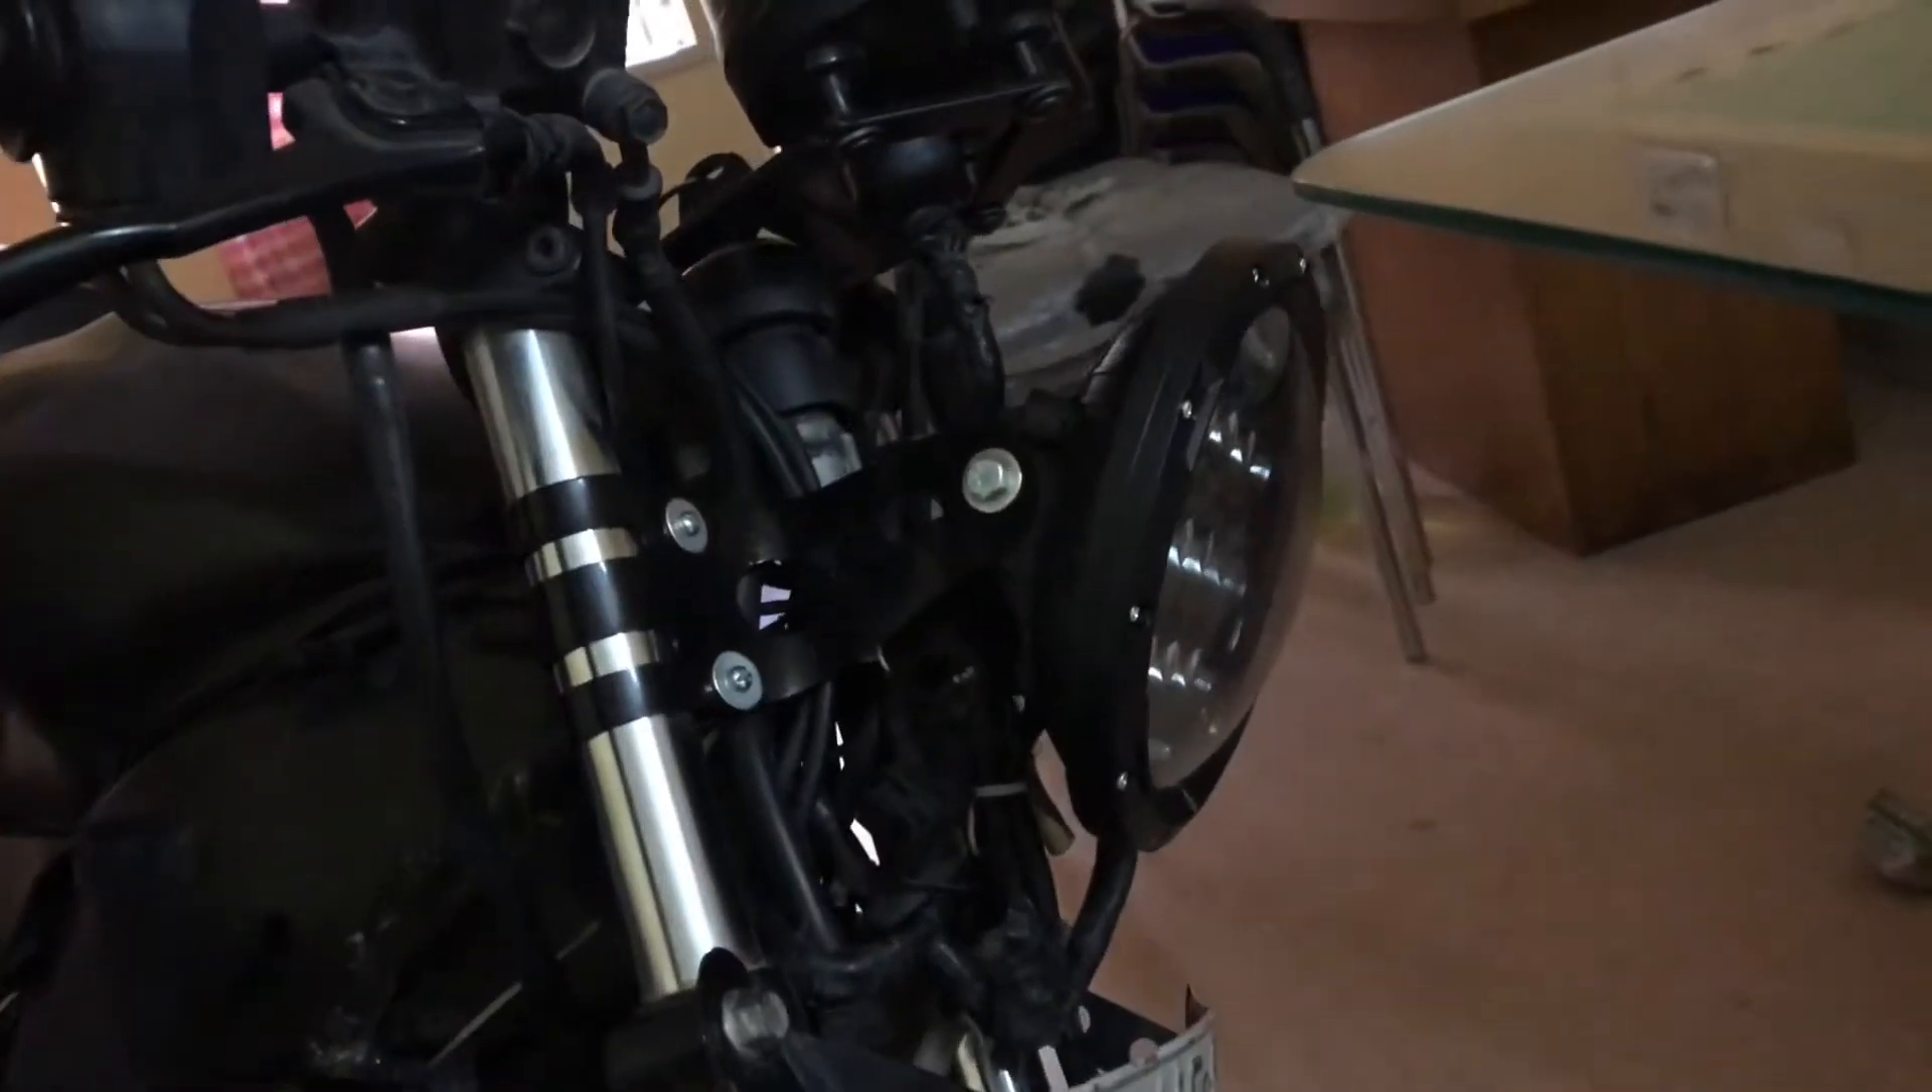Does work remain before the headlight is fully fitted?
No.